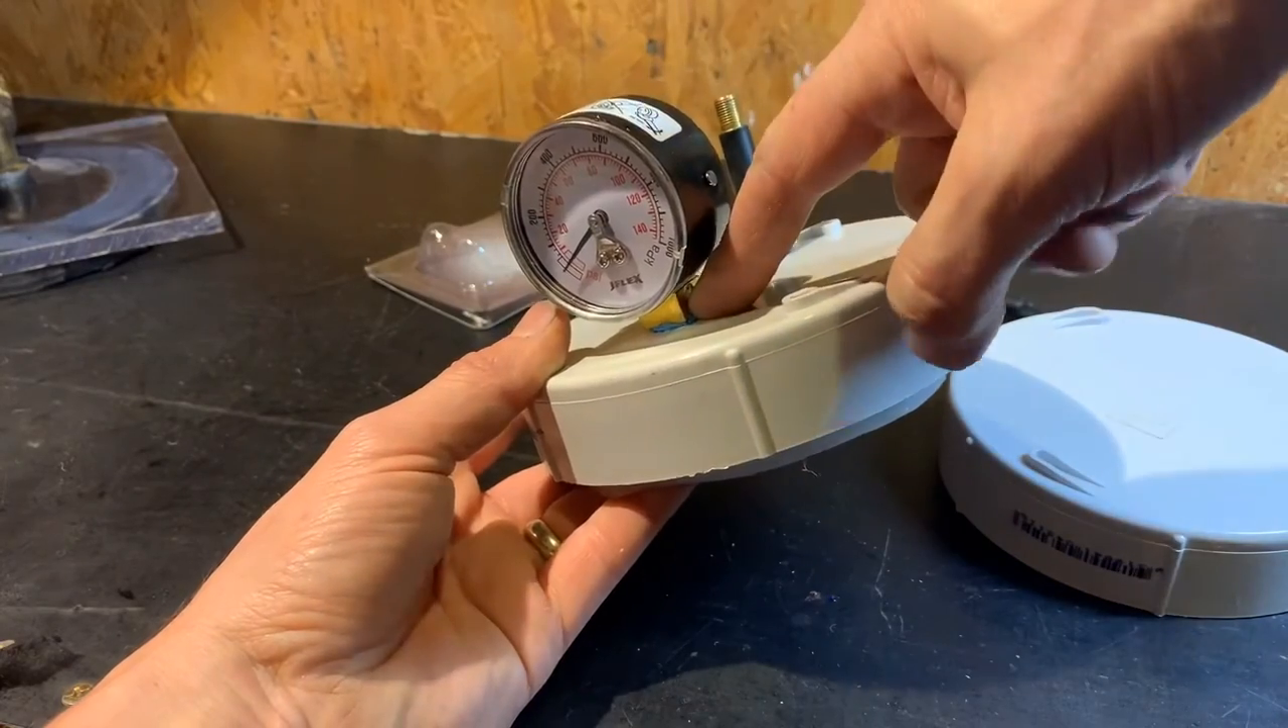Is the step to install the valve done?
Yes.